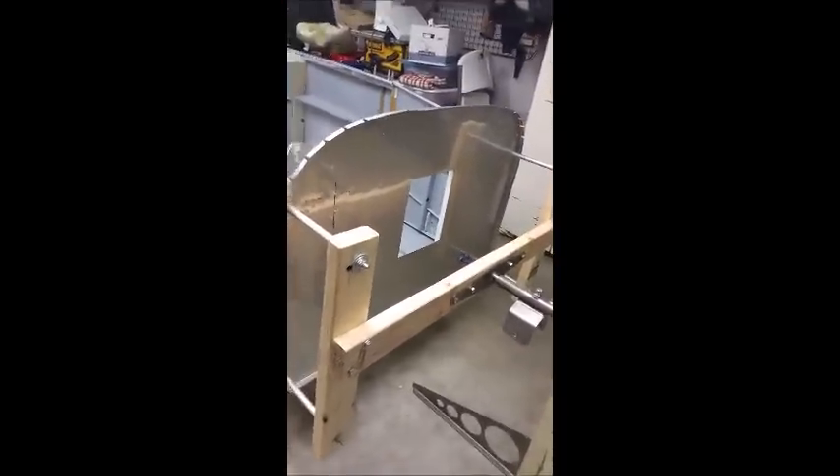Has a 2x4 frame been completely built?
Yes.